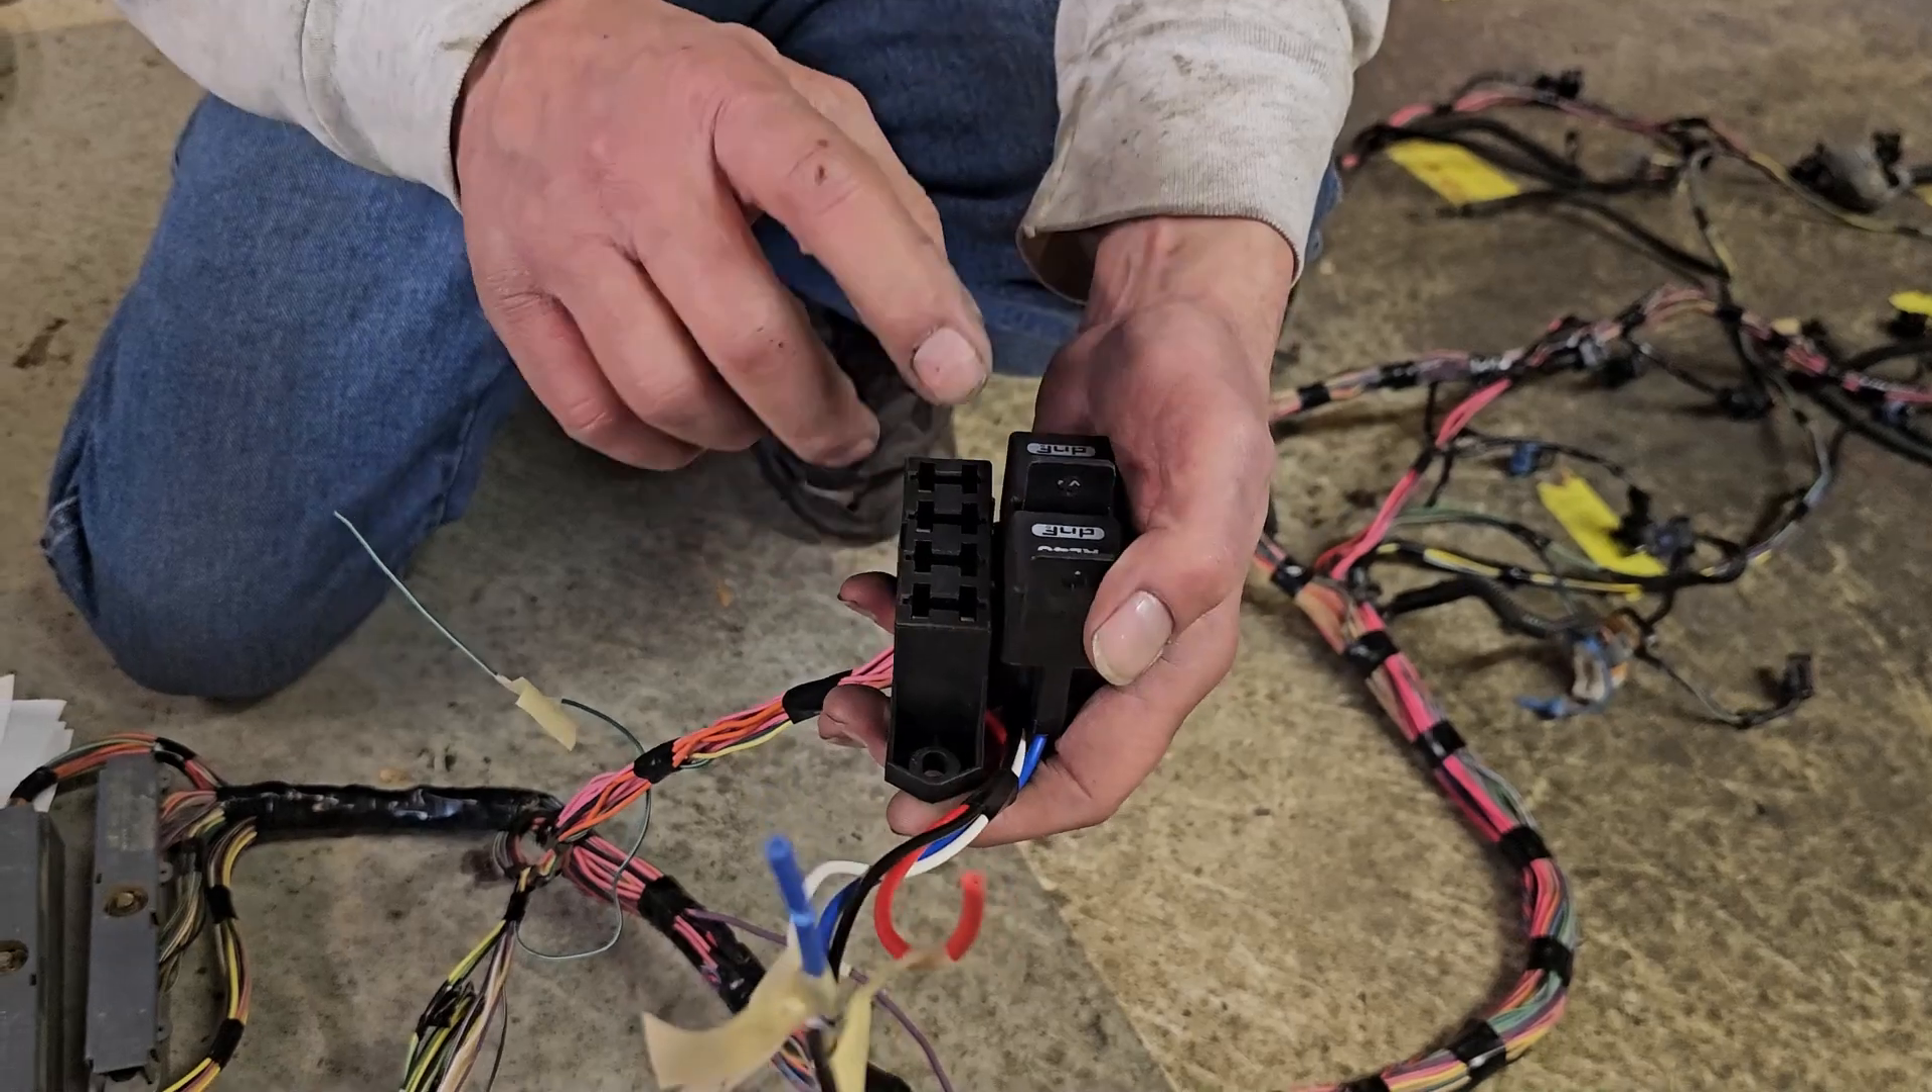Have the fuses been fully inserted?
No.